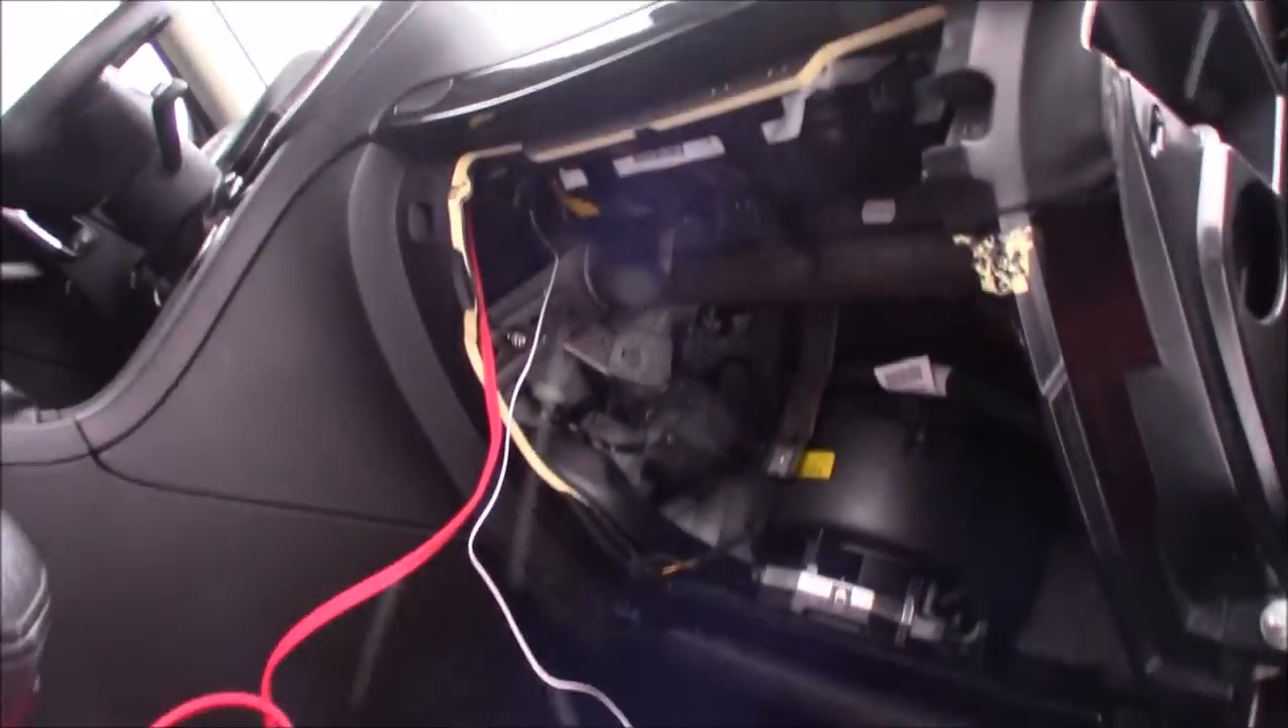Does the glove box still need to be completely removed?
No.